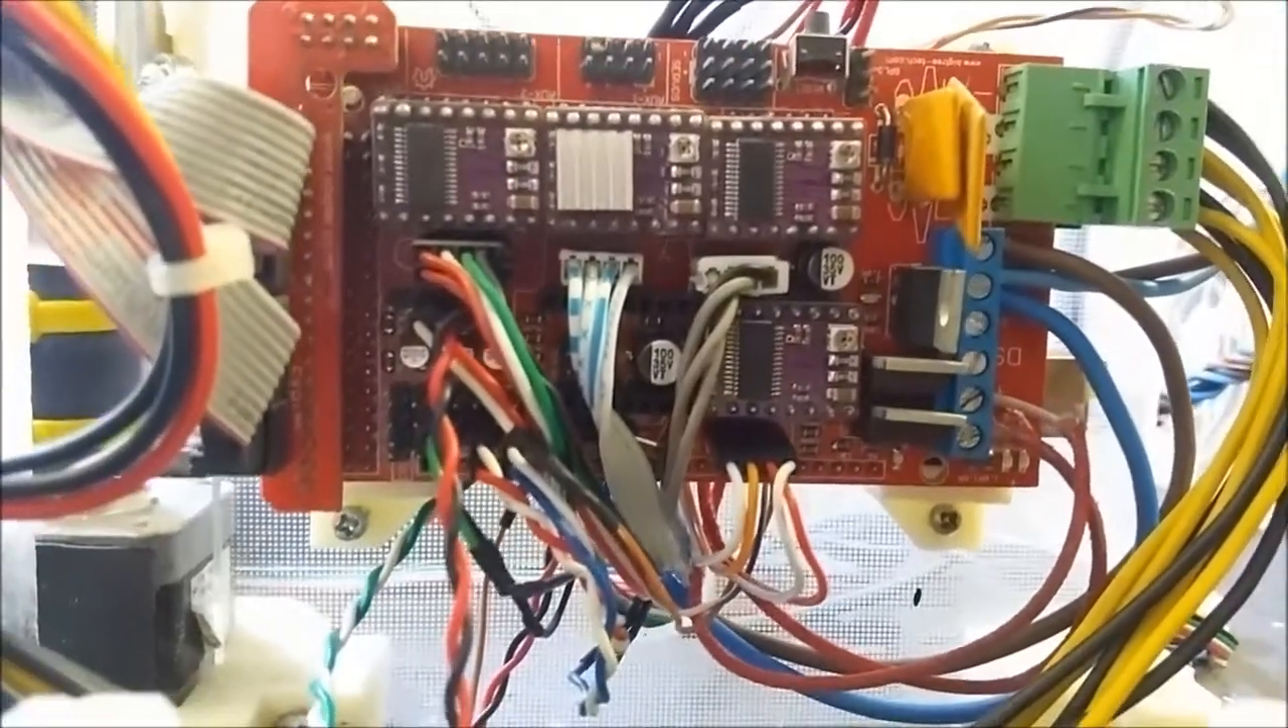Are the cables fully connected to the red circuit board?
Yes.